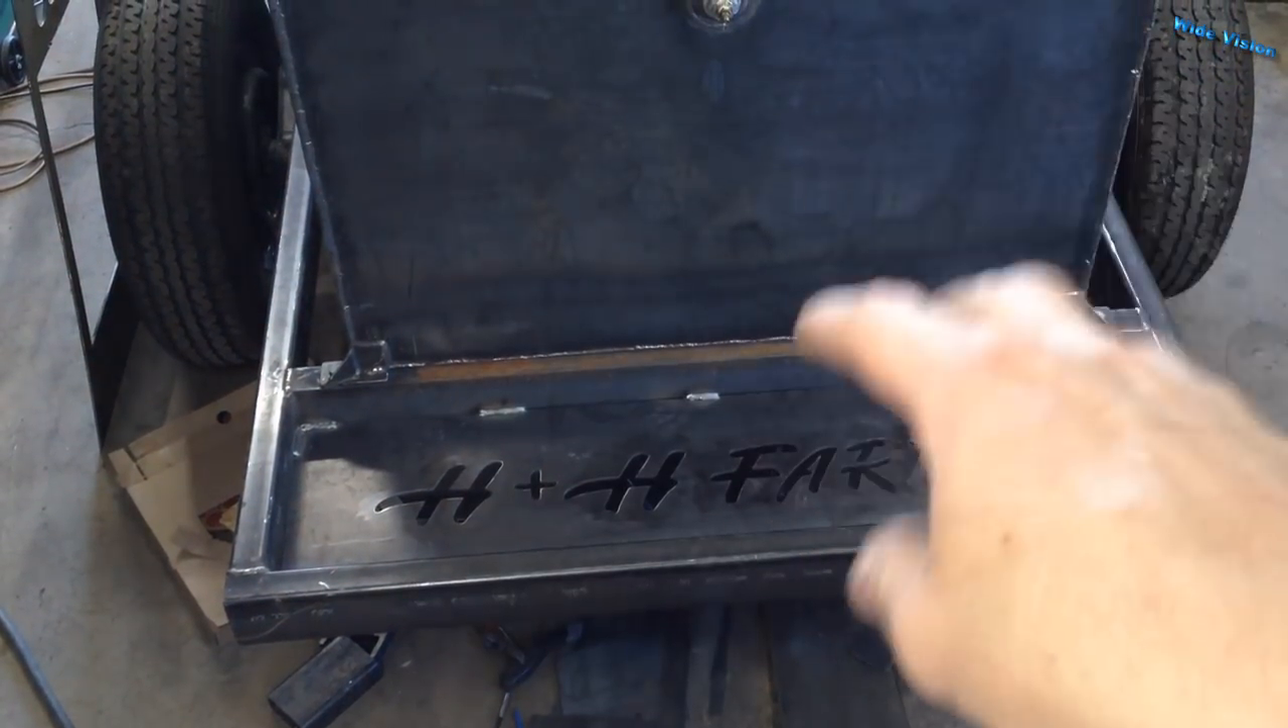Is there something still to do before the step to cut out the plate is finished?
No.